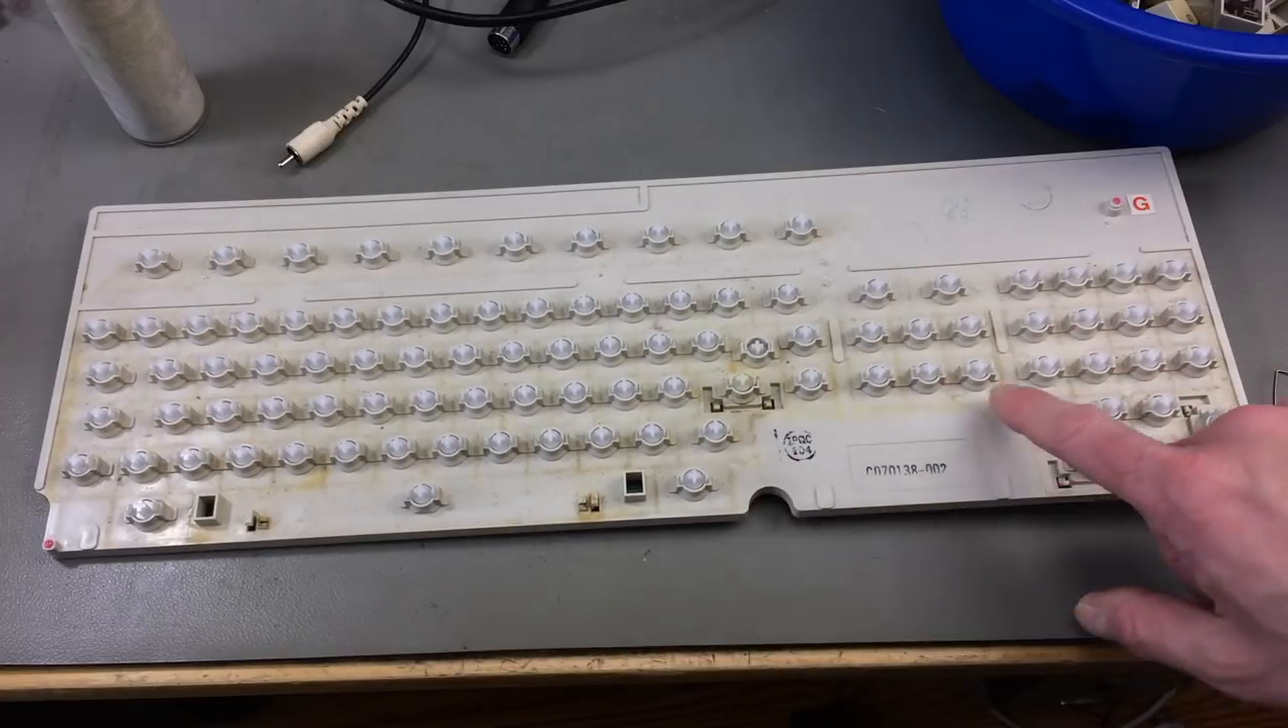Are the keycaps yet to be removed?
No.